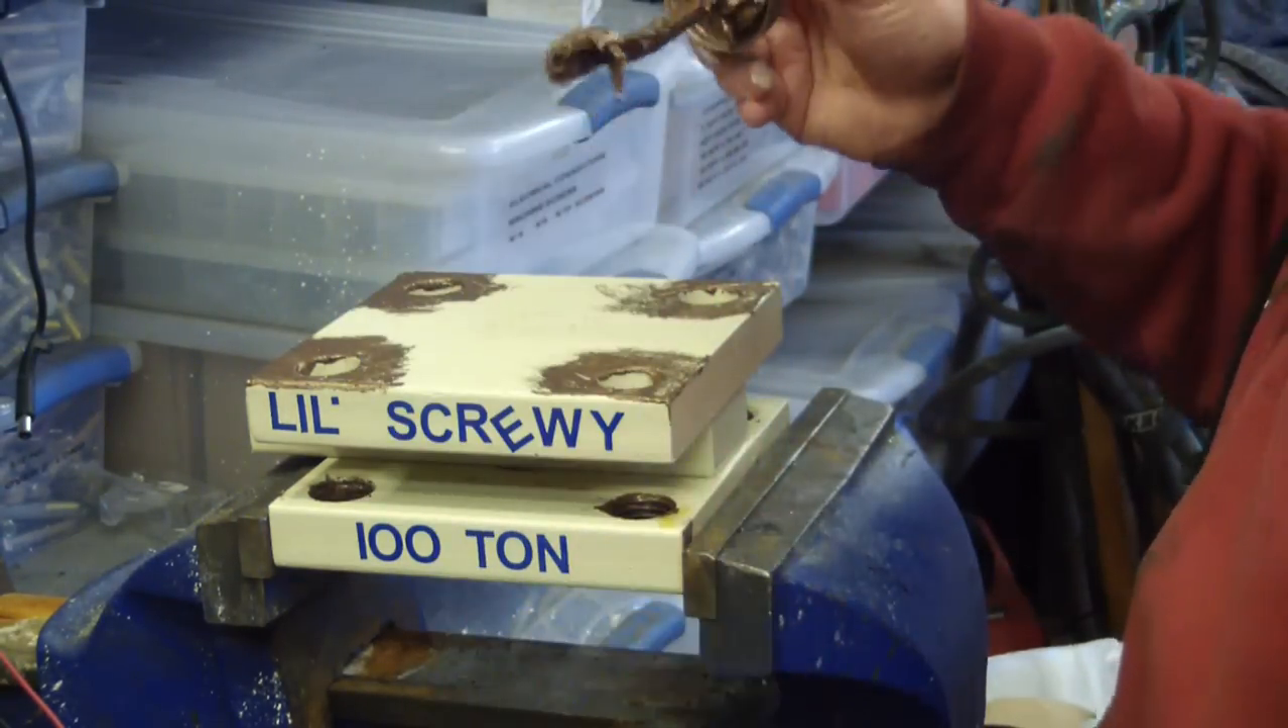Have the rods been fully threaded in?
No.